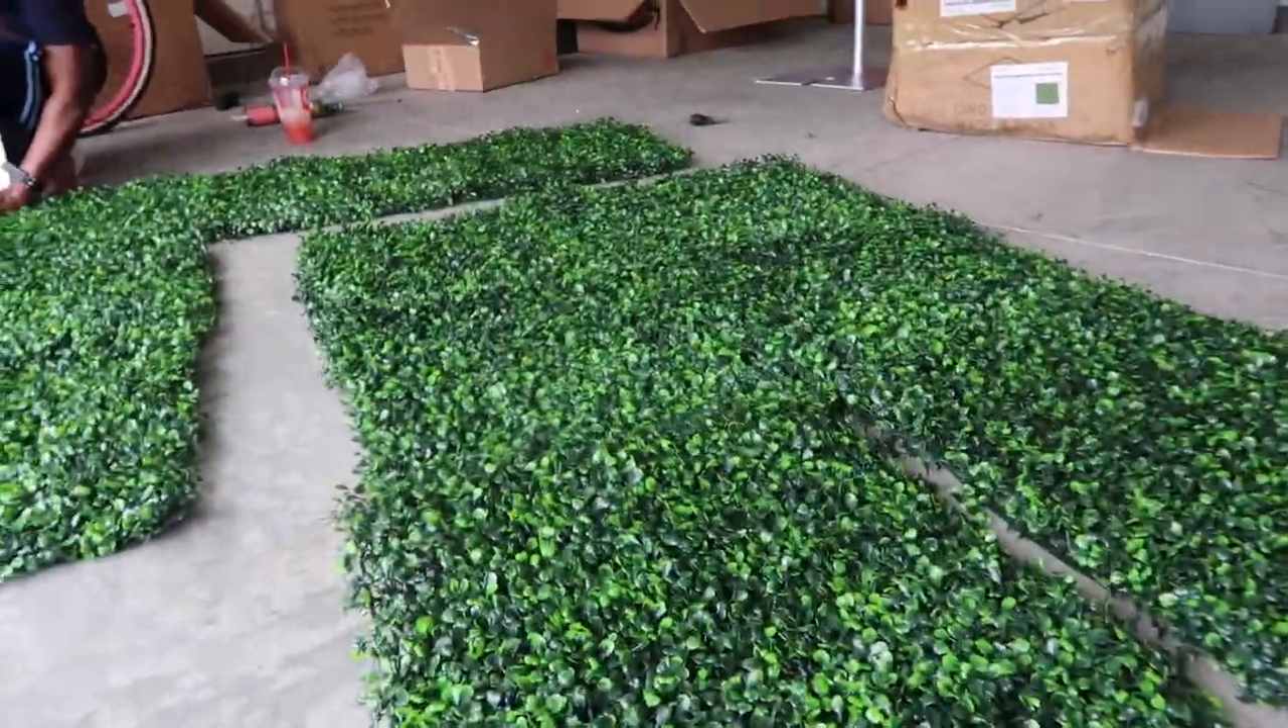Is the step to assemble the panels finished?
No.